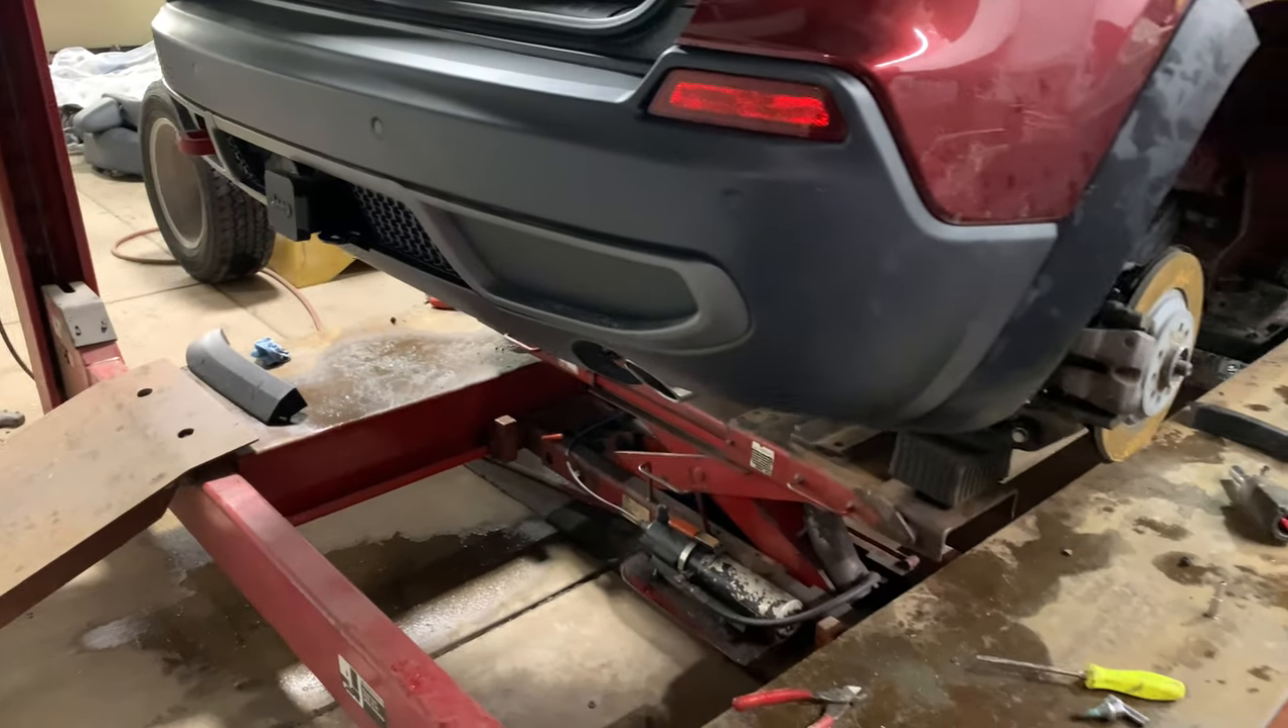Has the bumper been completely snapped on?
Yes.